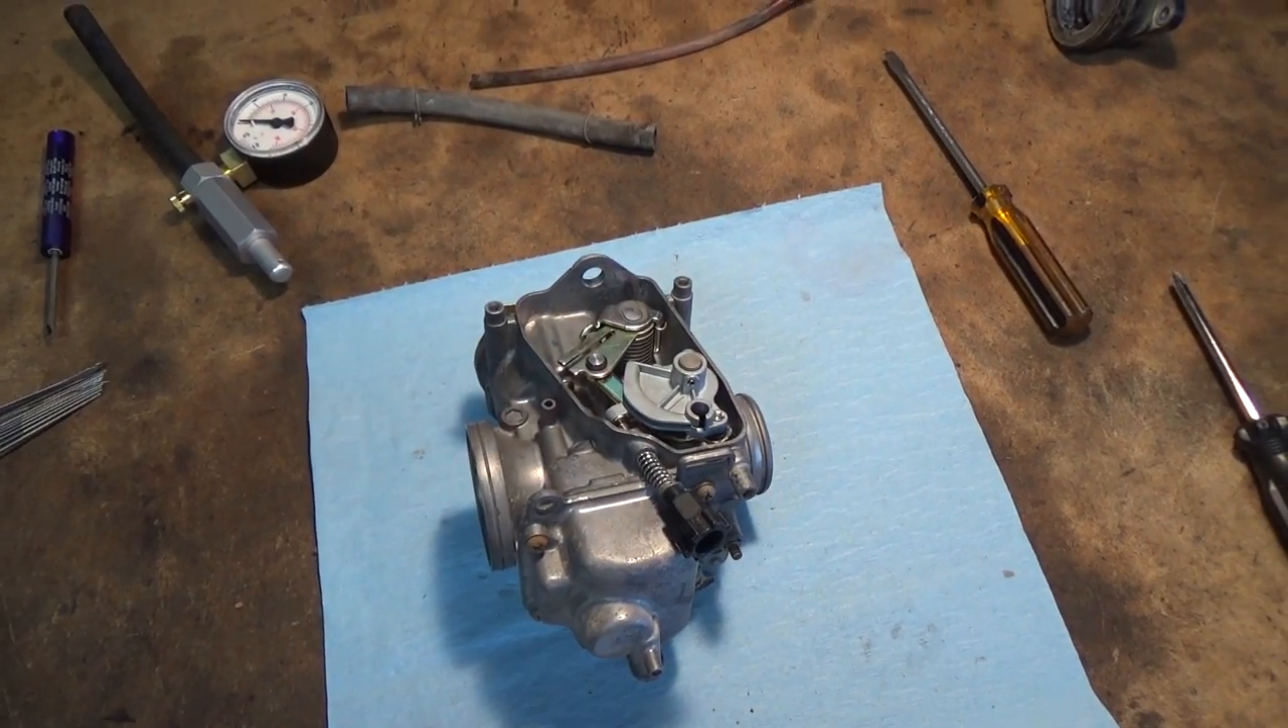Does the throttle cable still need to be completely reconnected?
Yes.